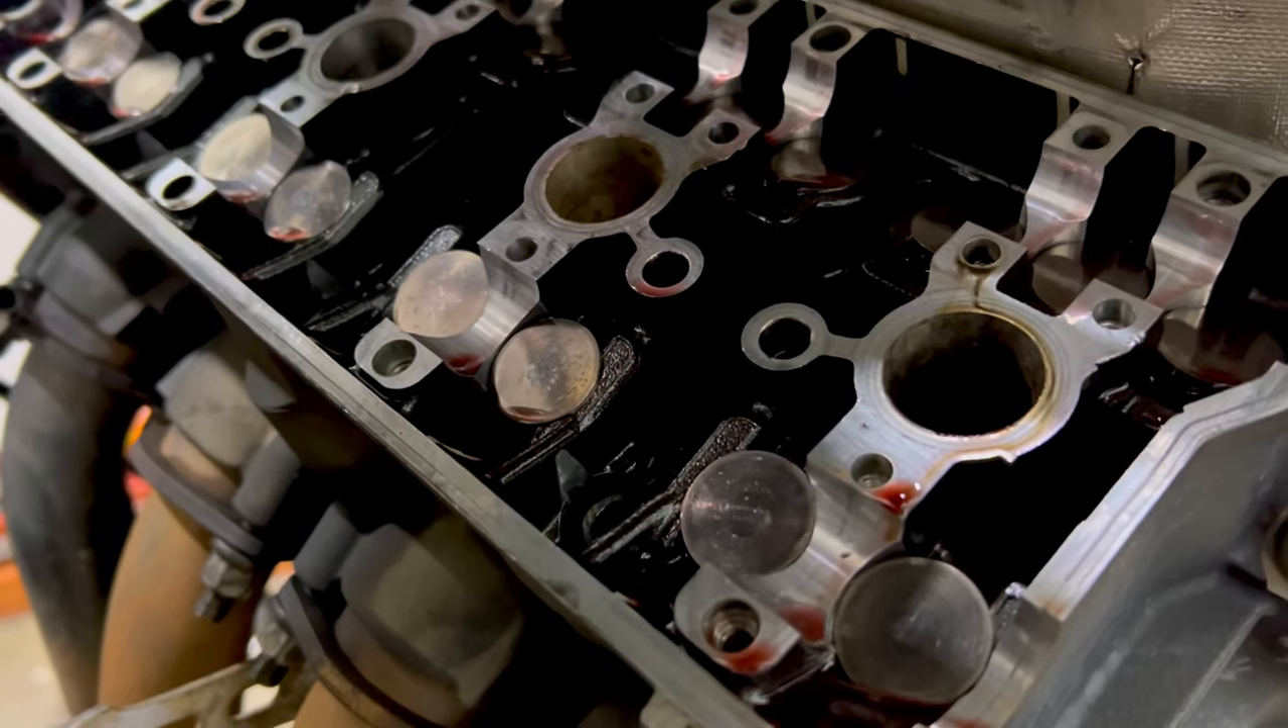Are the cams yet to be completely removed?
No.